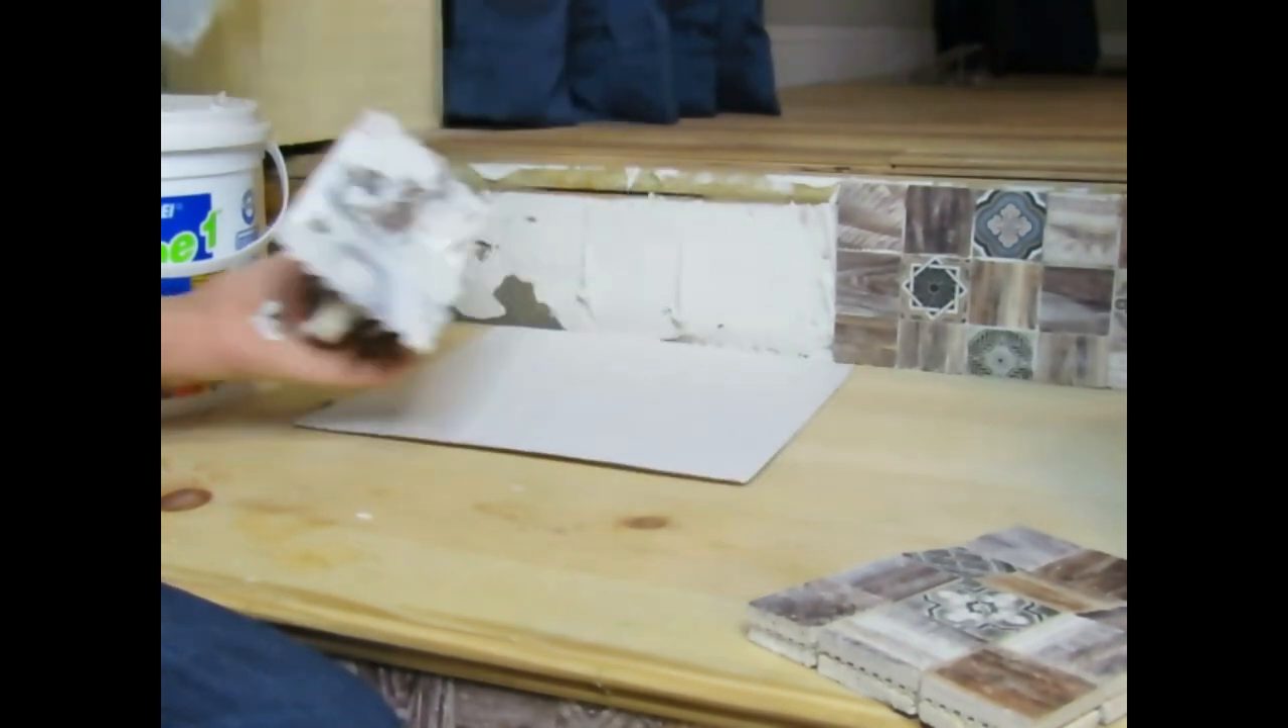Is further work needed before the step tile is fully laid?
Yes.